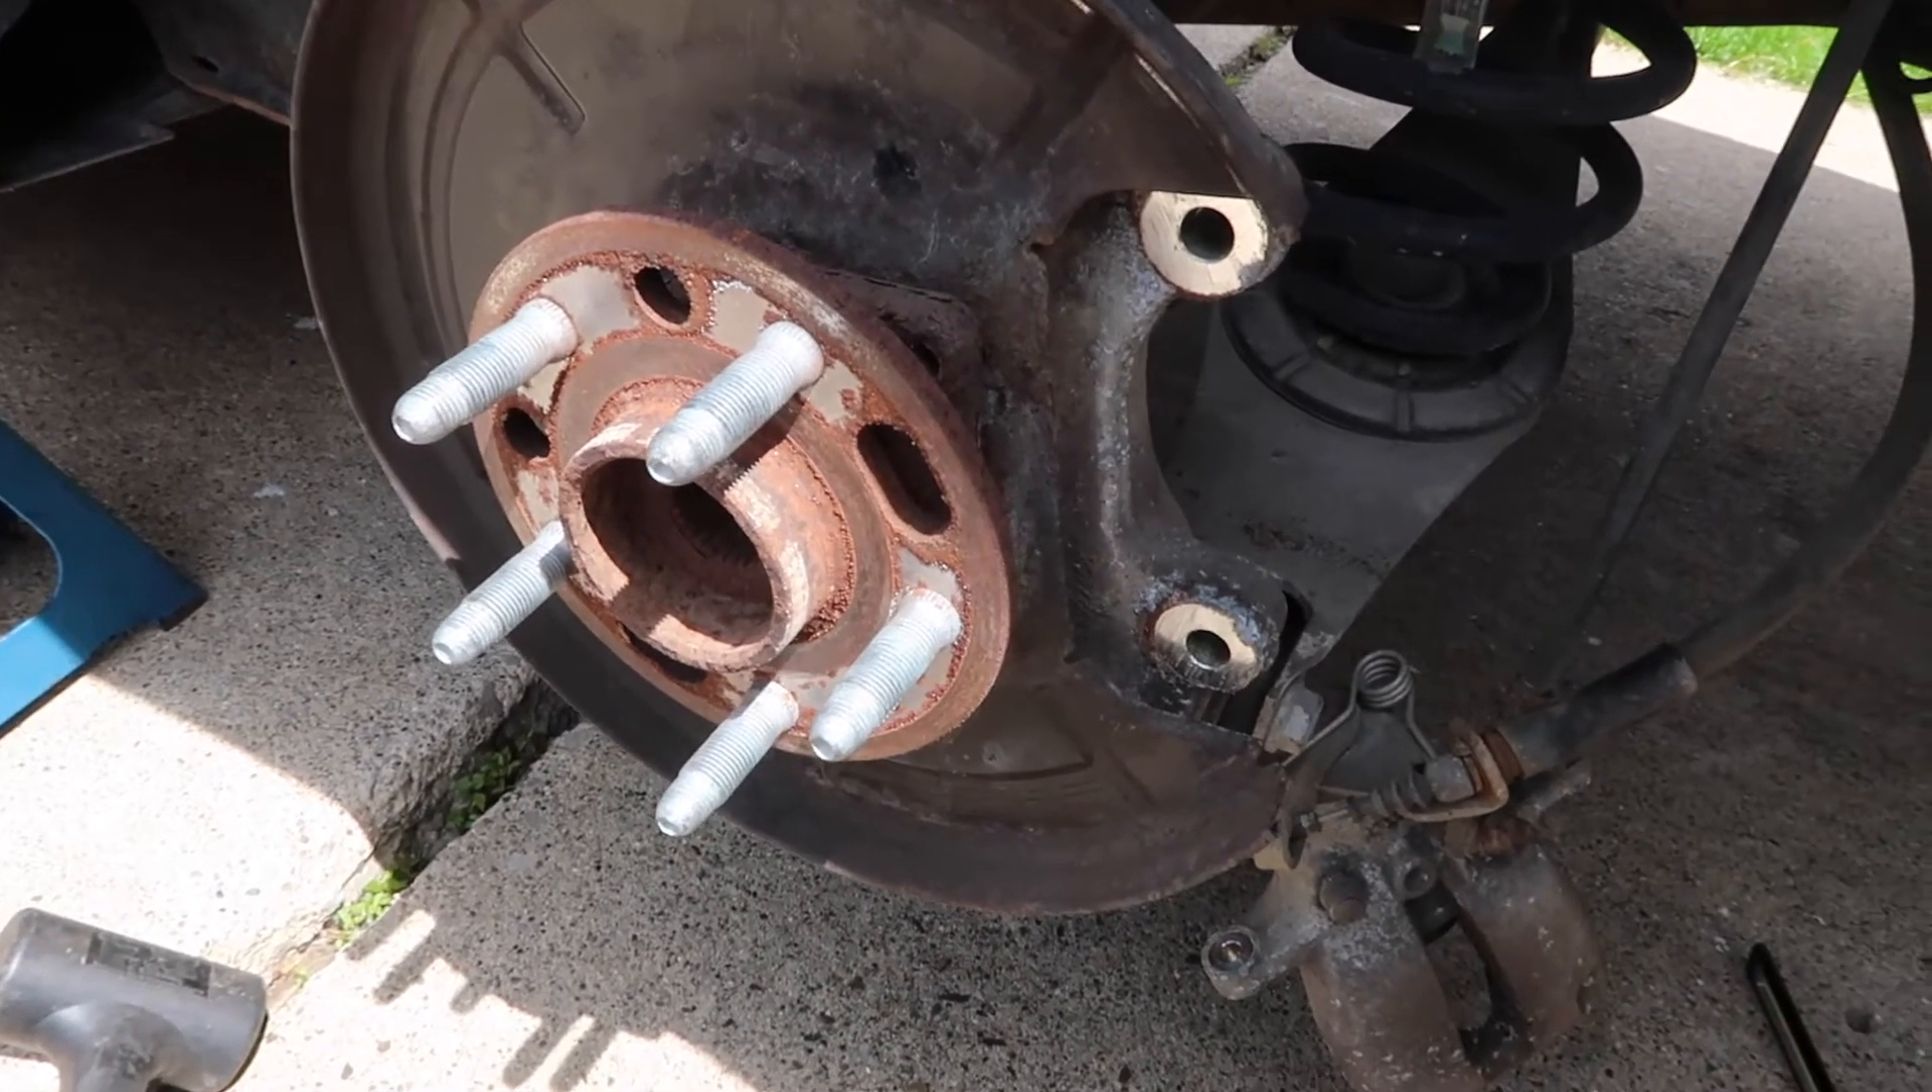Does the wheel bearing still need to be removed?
Yes.